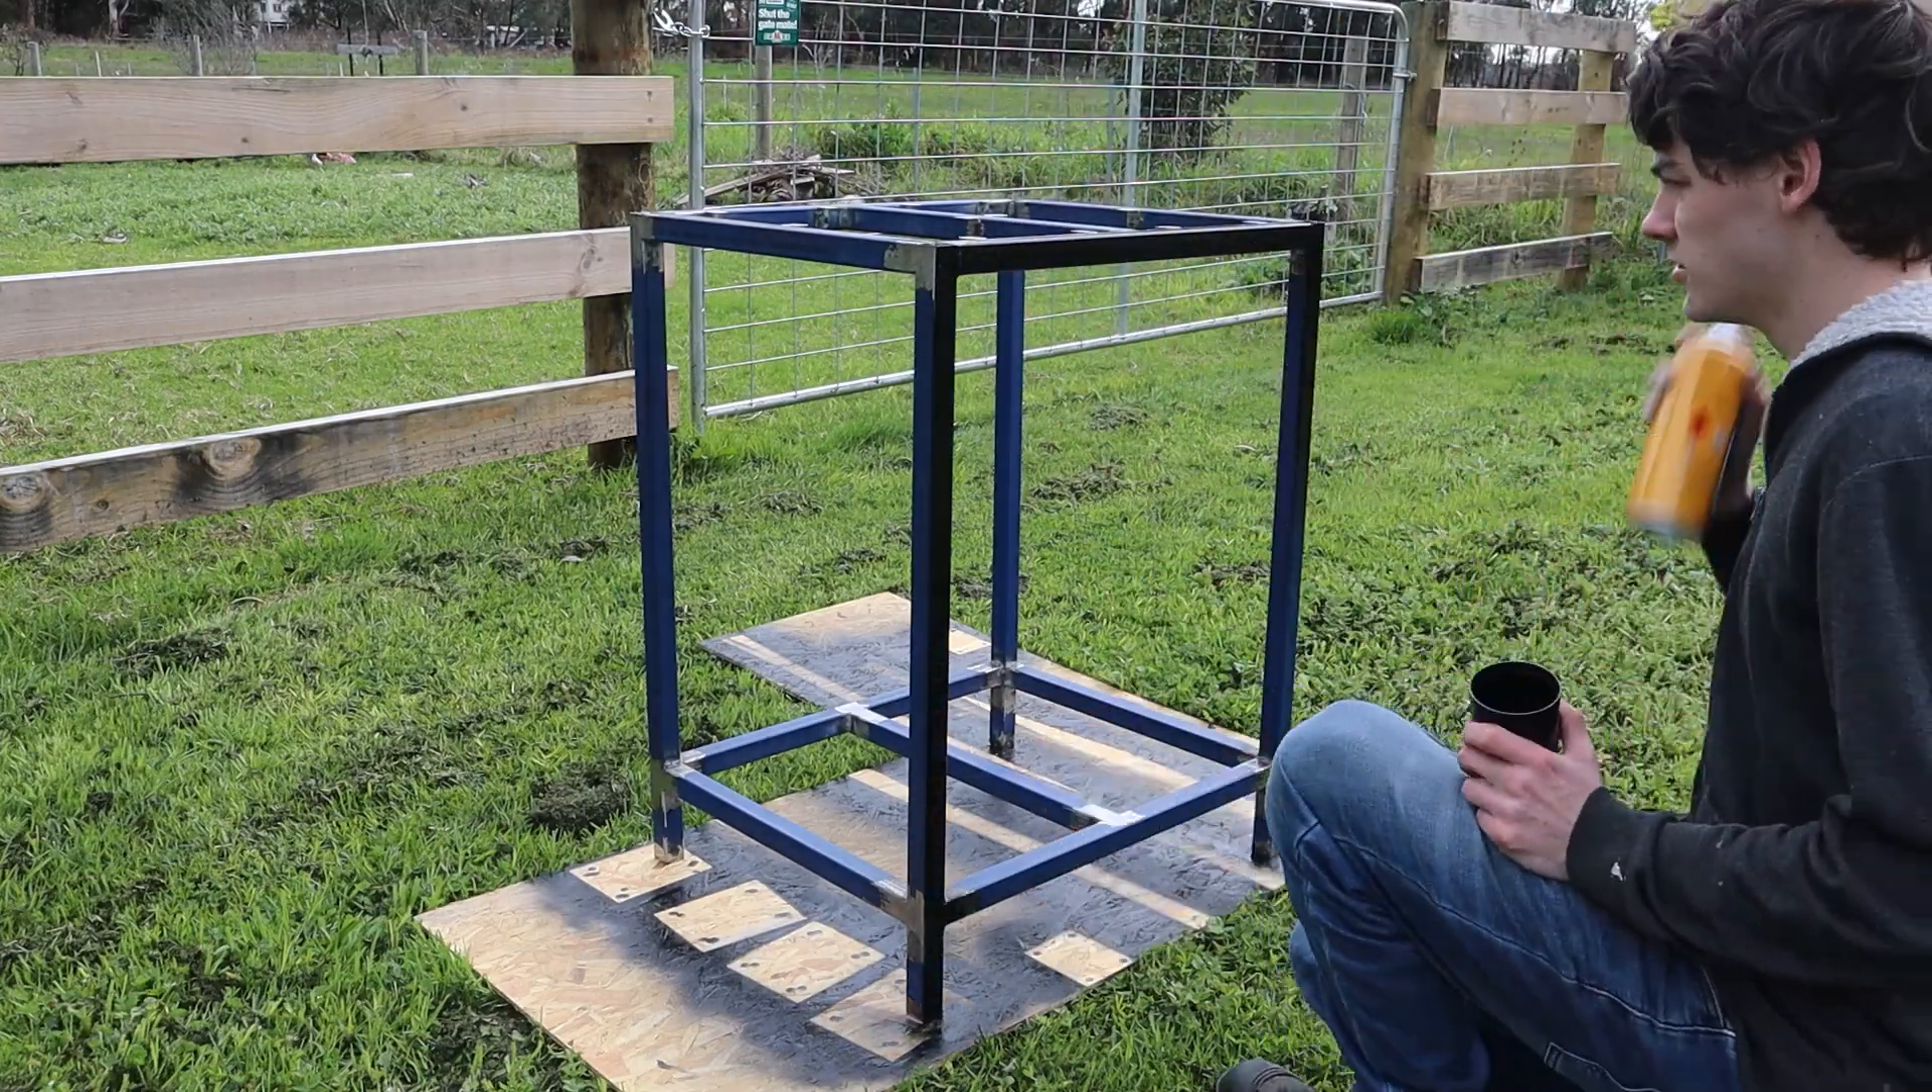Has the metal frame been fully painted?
No.